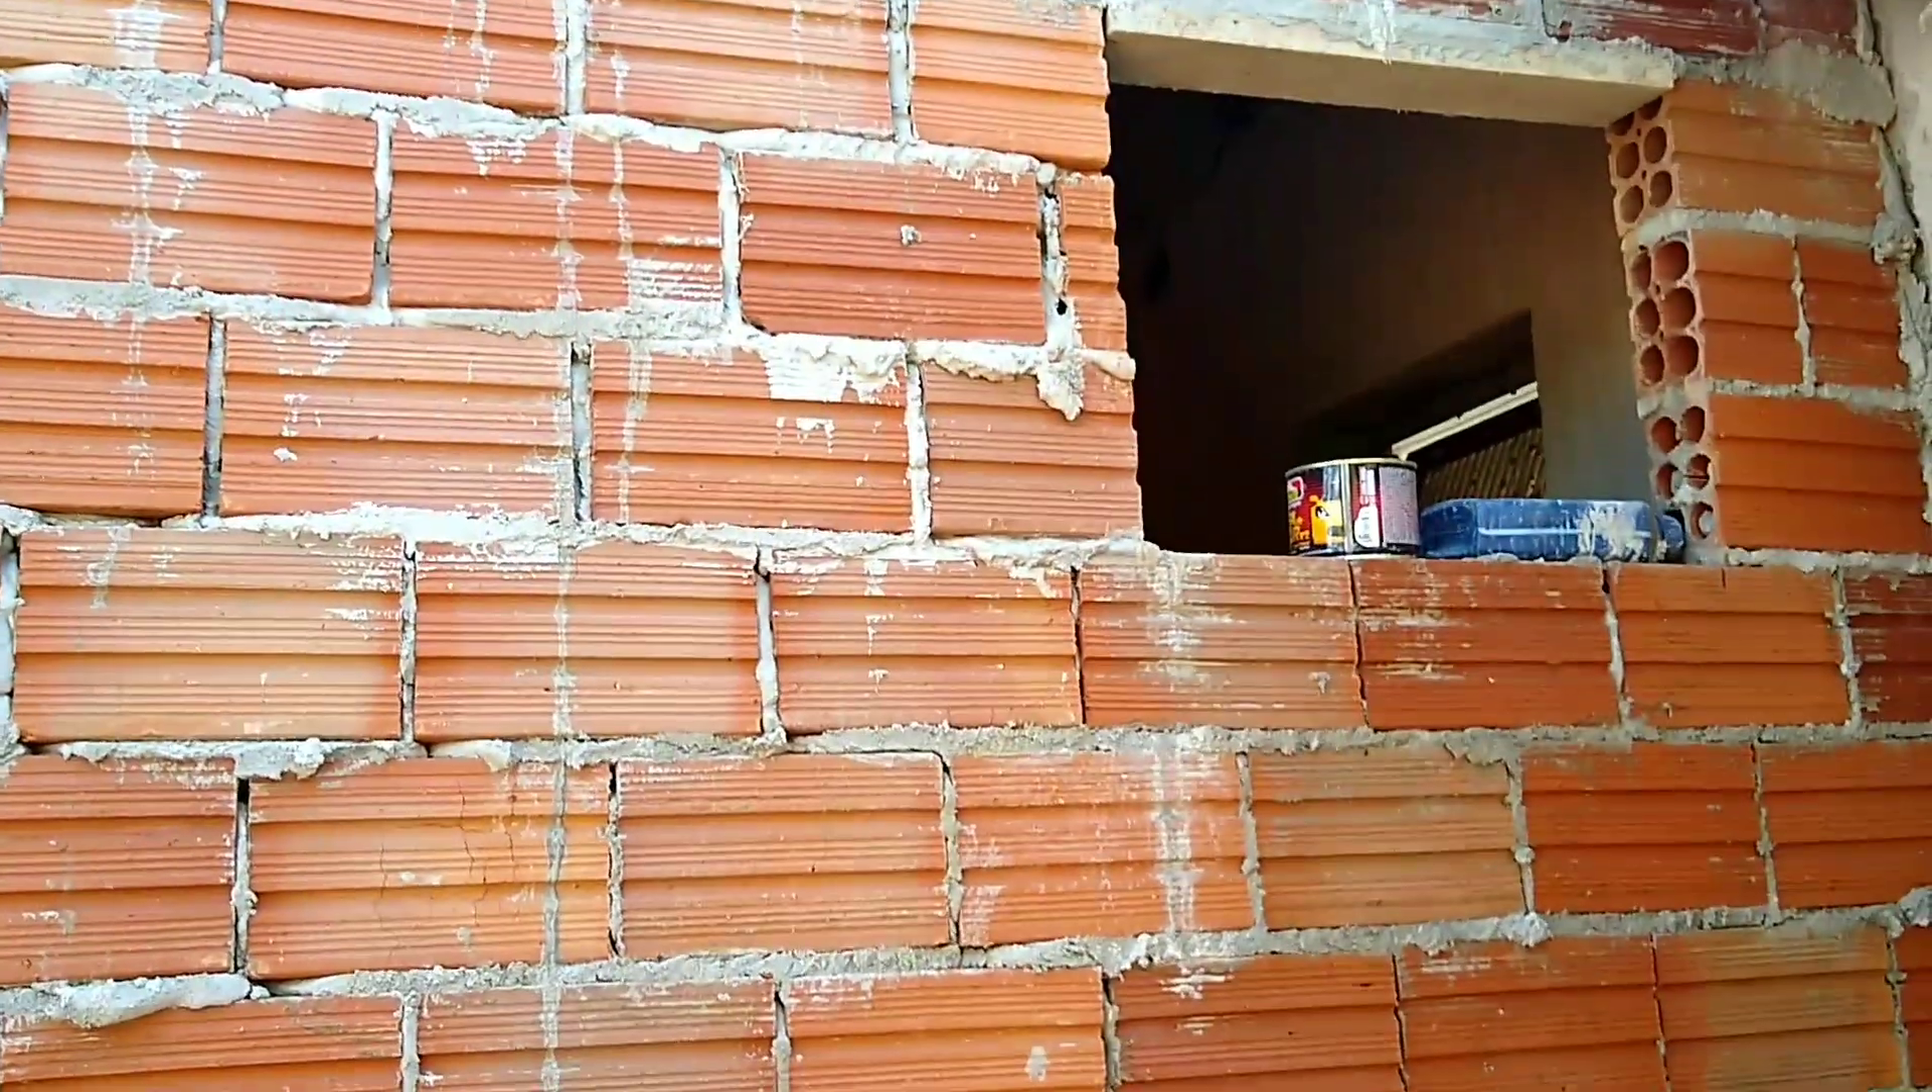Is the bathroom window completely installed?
No.